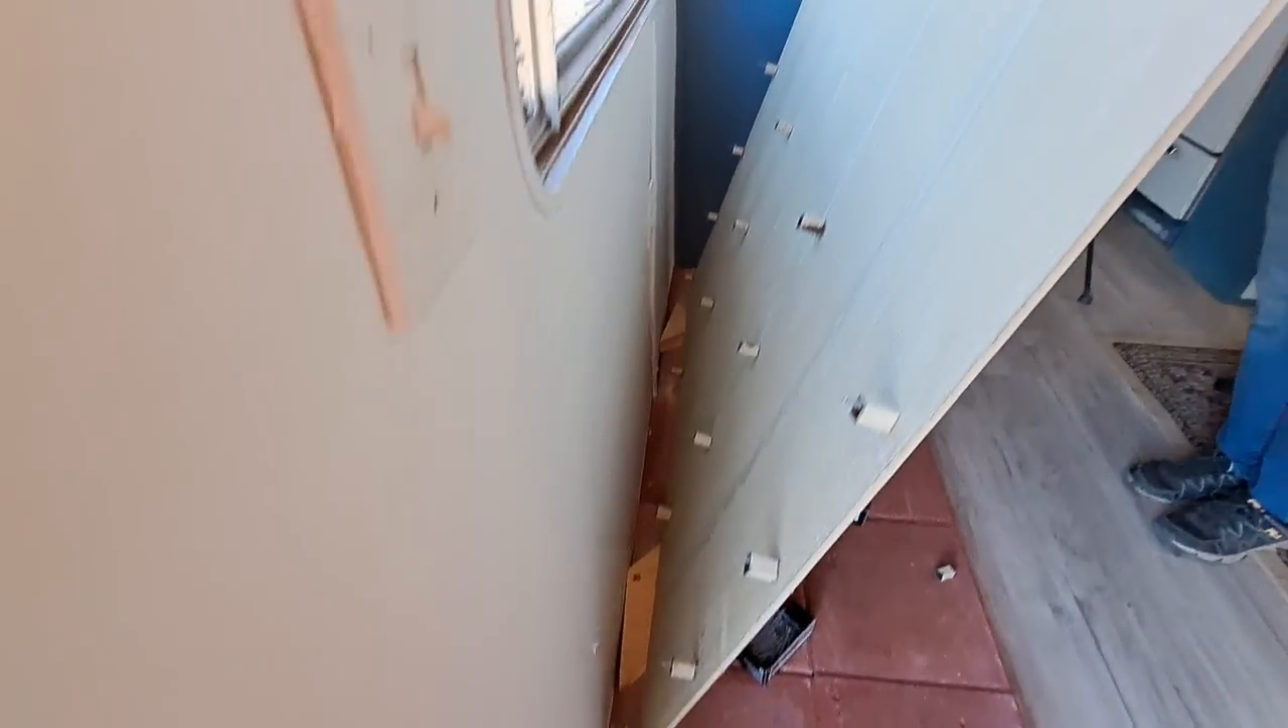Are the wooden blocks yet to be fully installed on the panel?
No.